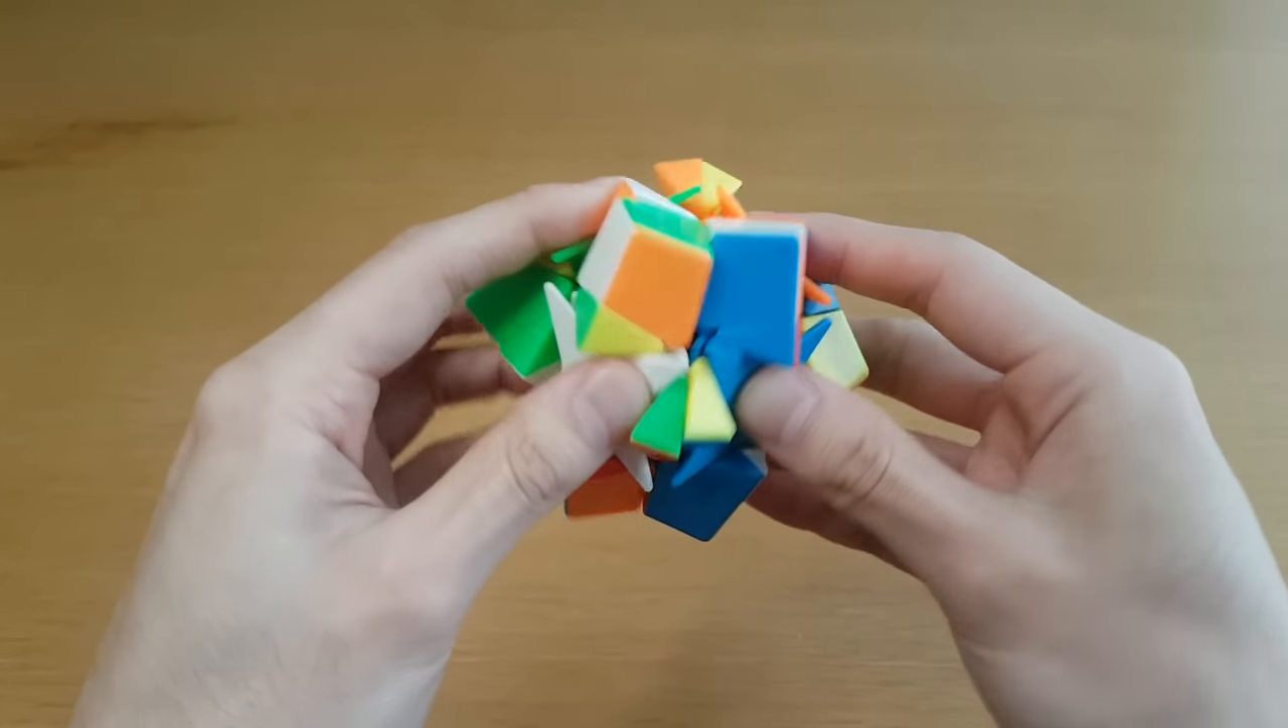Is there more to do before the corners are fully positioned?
Yes.